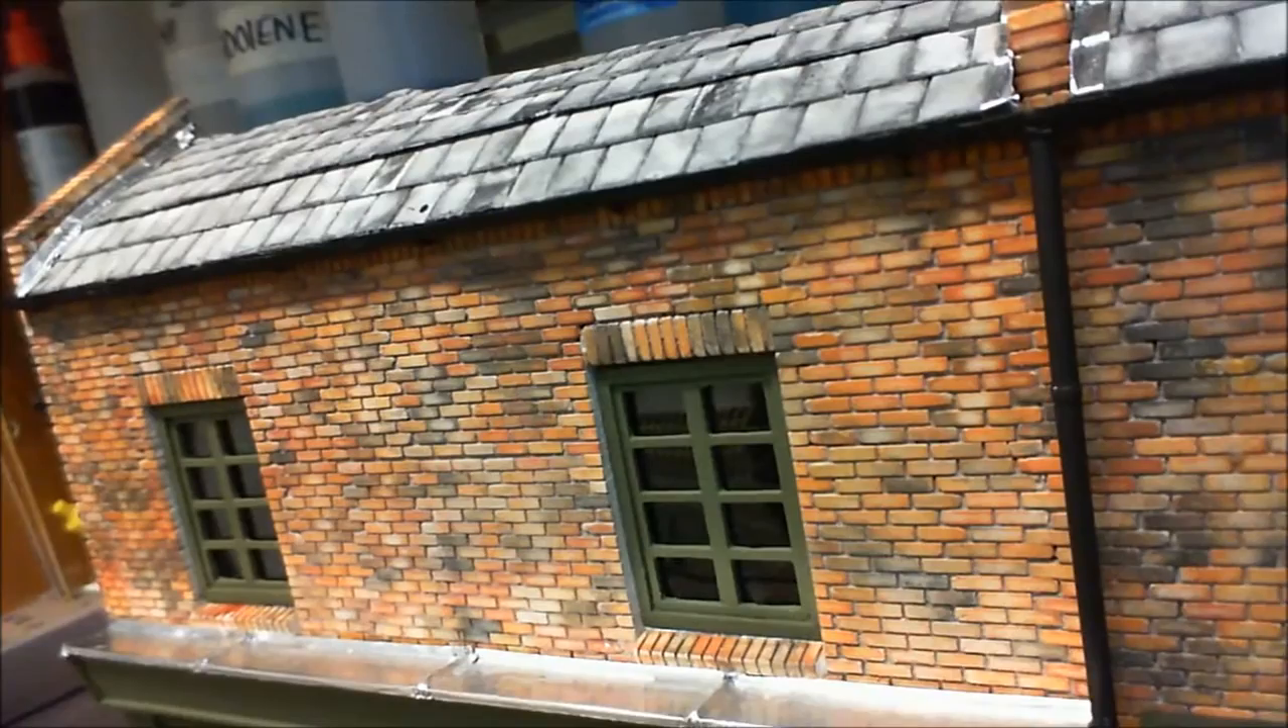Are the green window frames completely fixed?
Yes.